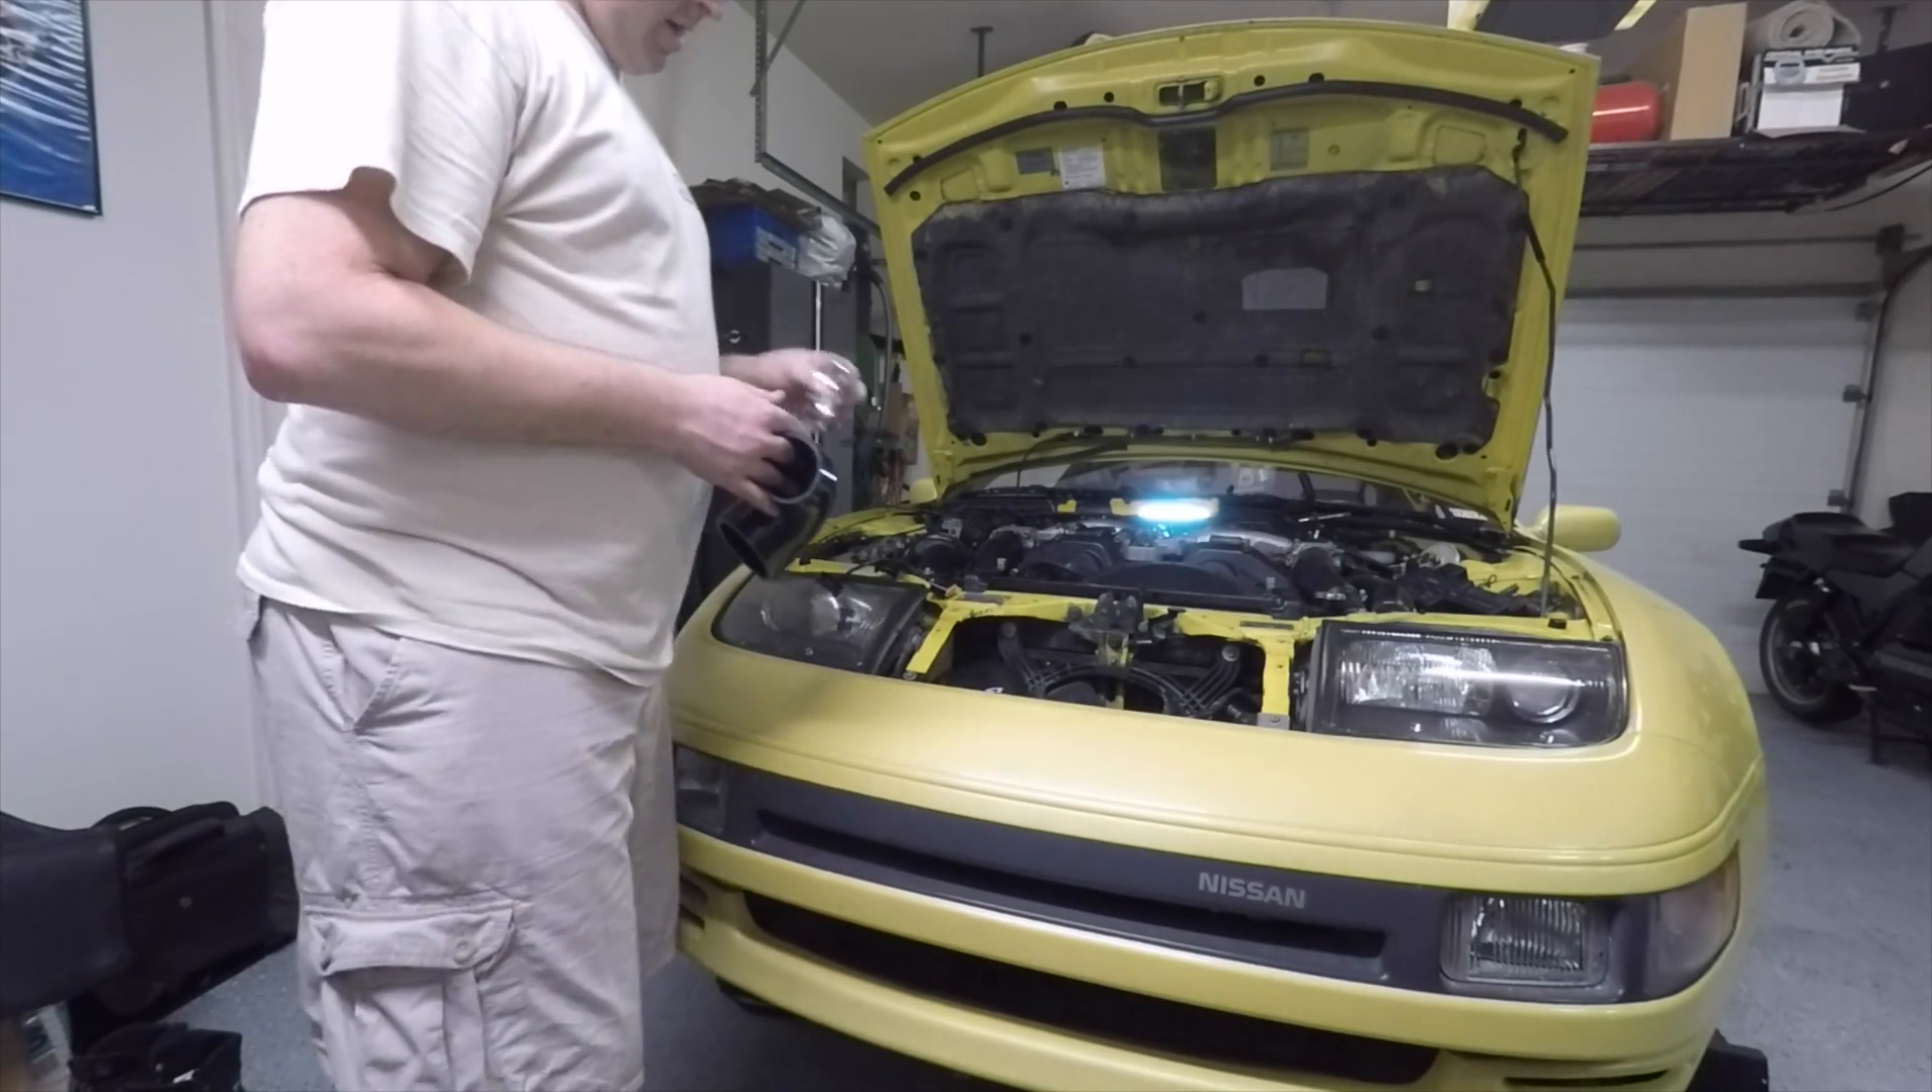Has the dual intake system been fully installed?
No.